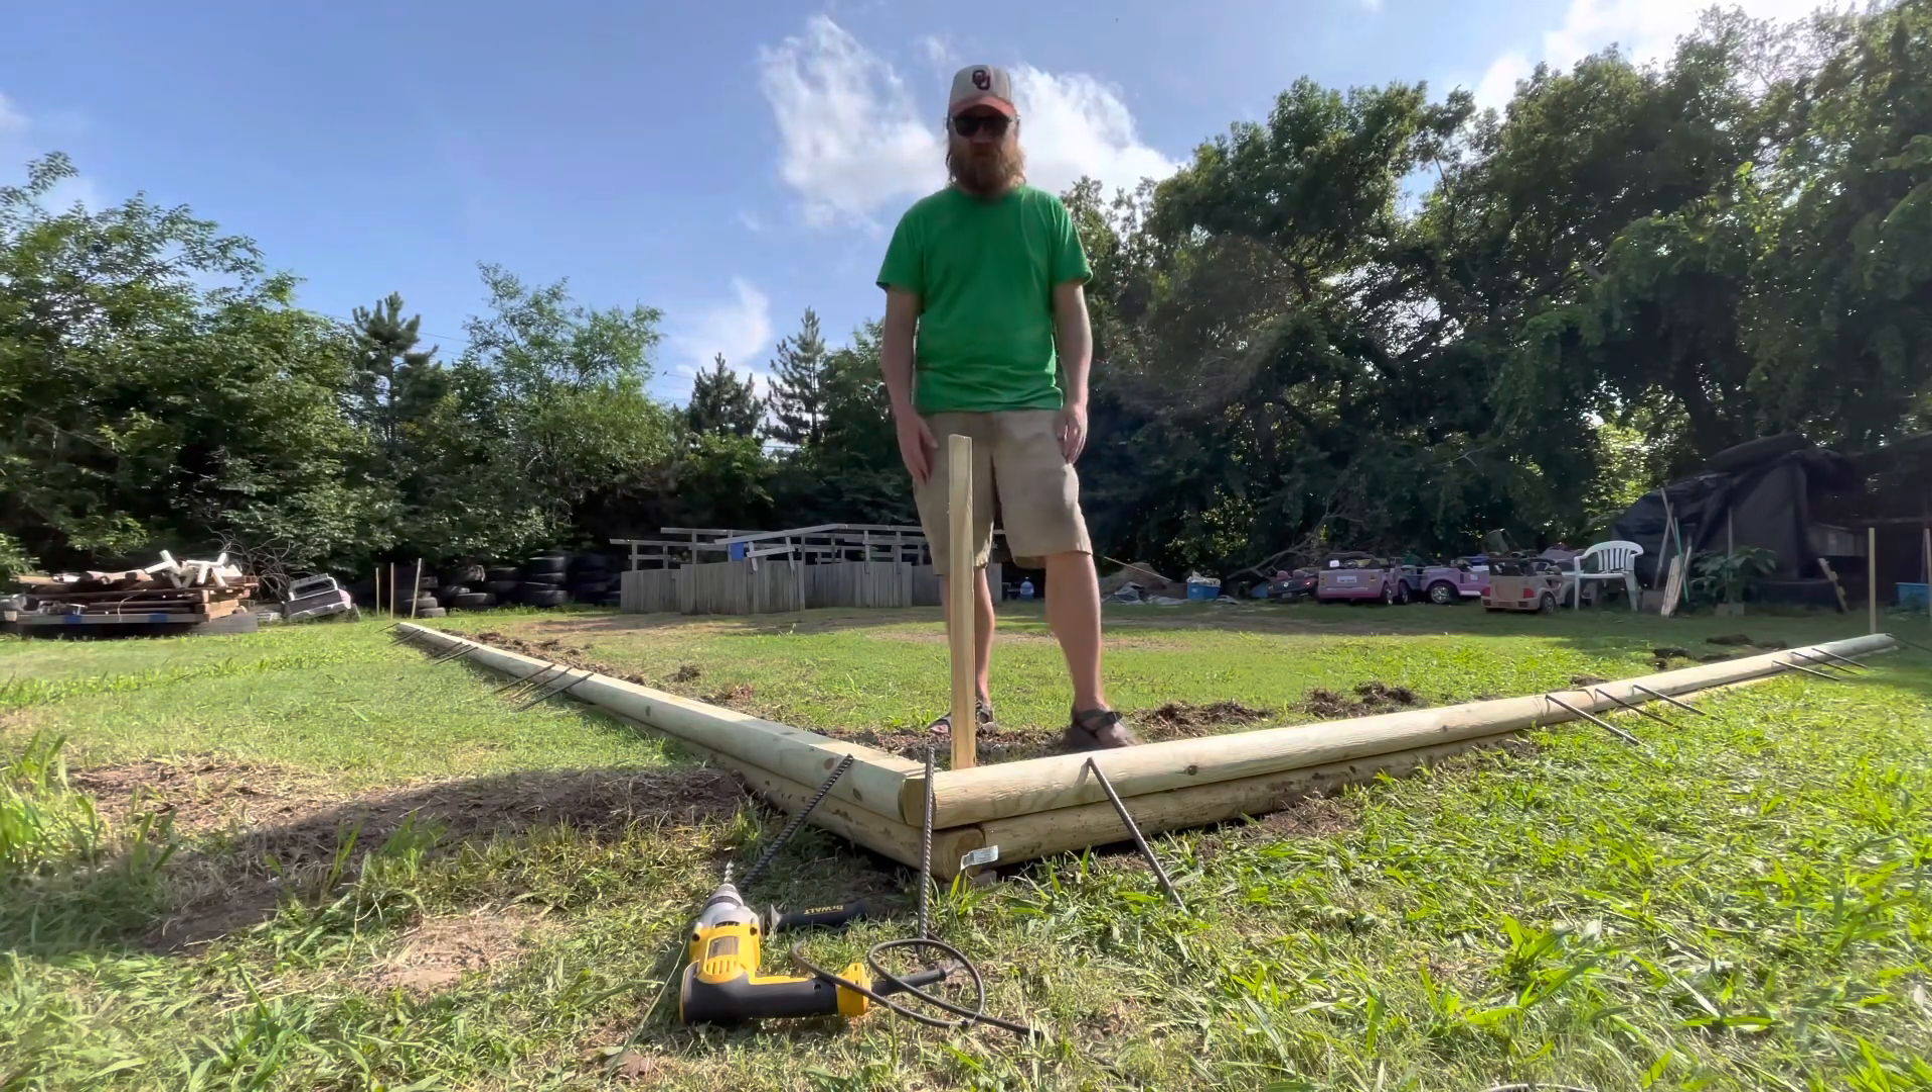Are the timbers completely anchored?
No.